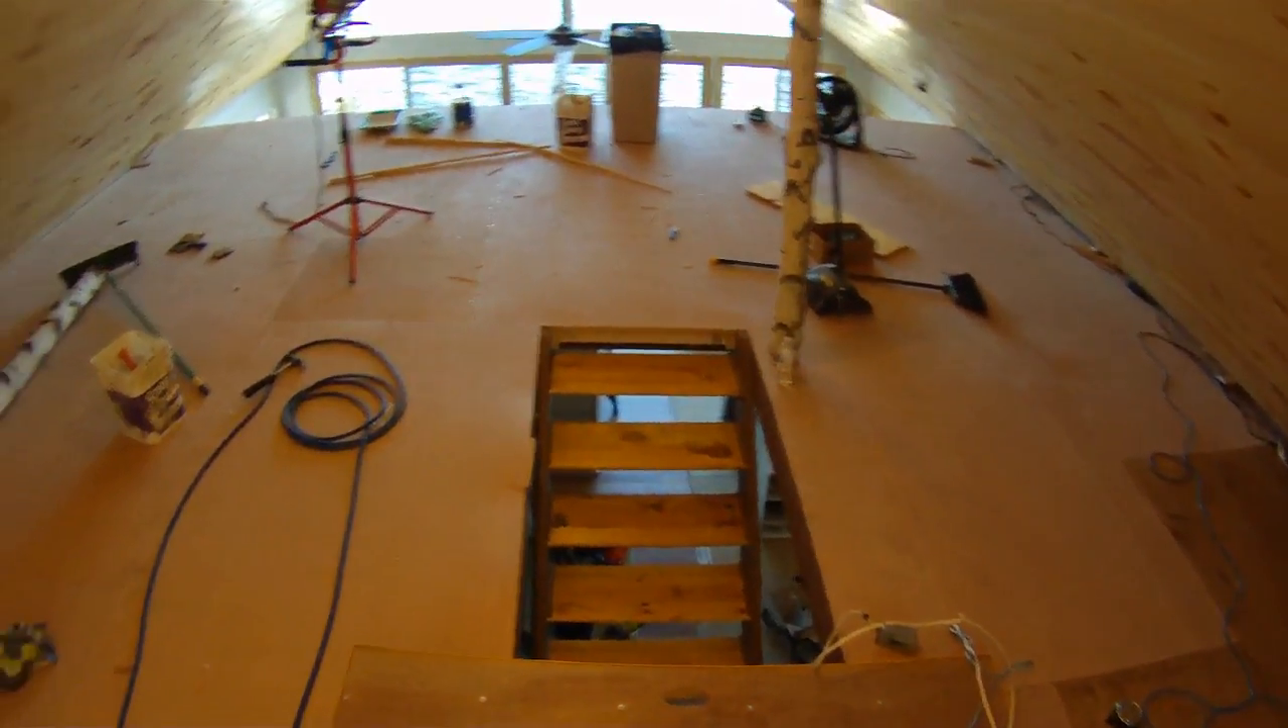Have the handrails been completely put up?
No.